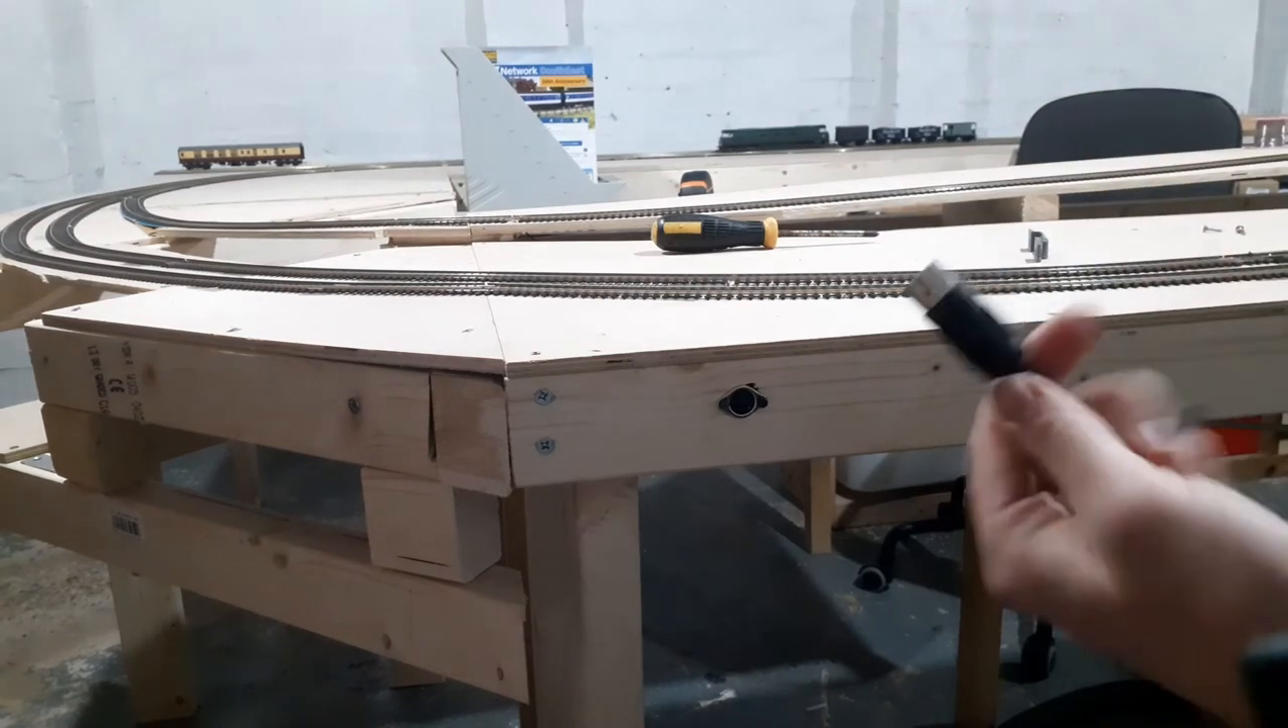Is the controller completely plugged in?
No.